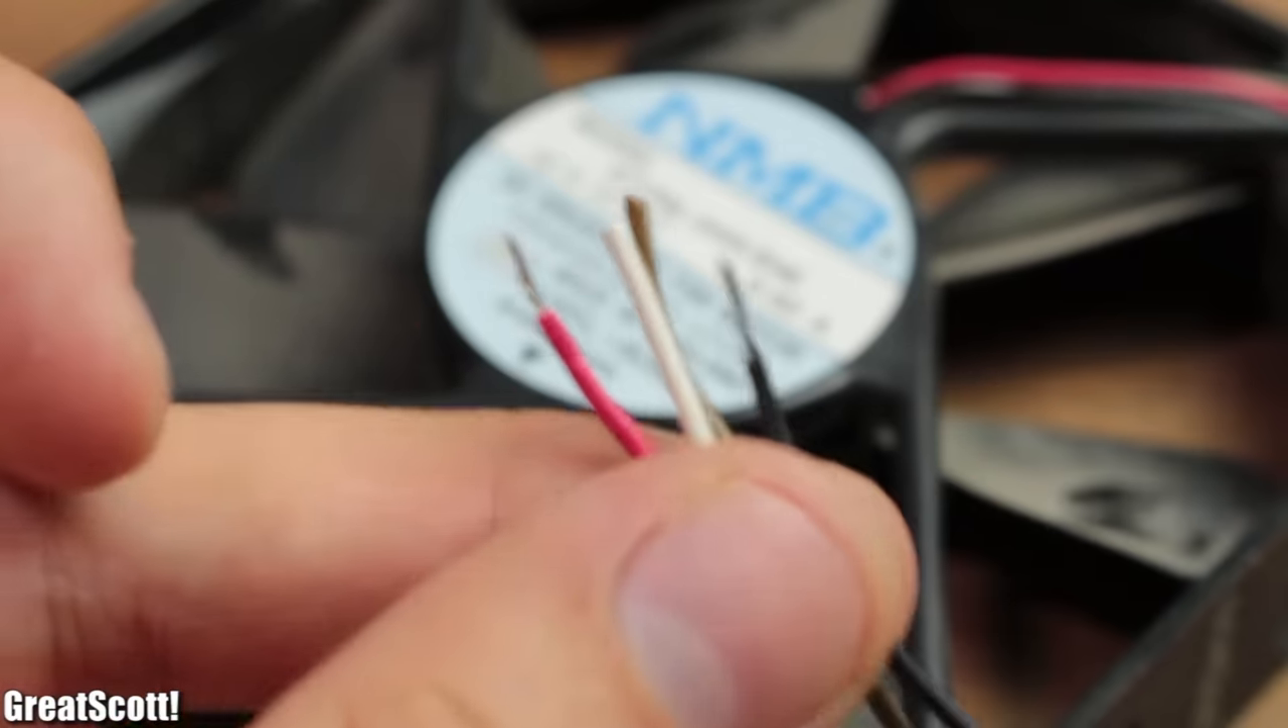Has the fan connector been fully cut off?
Yes.